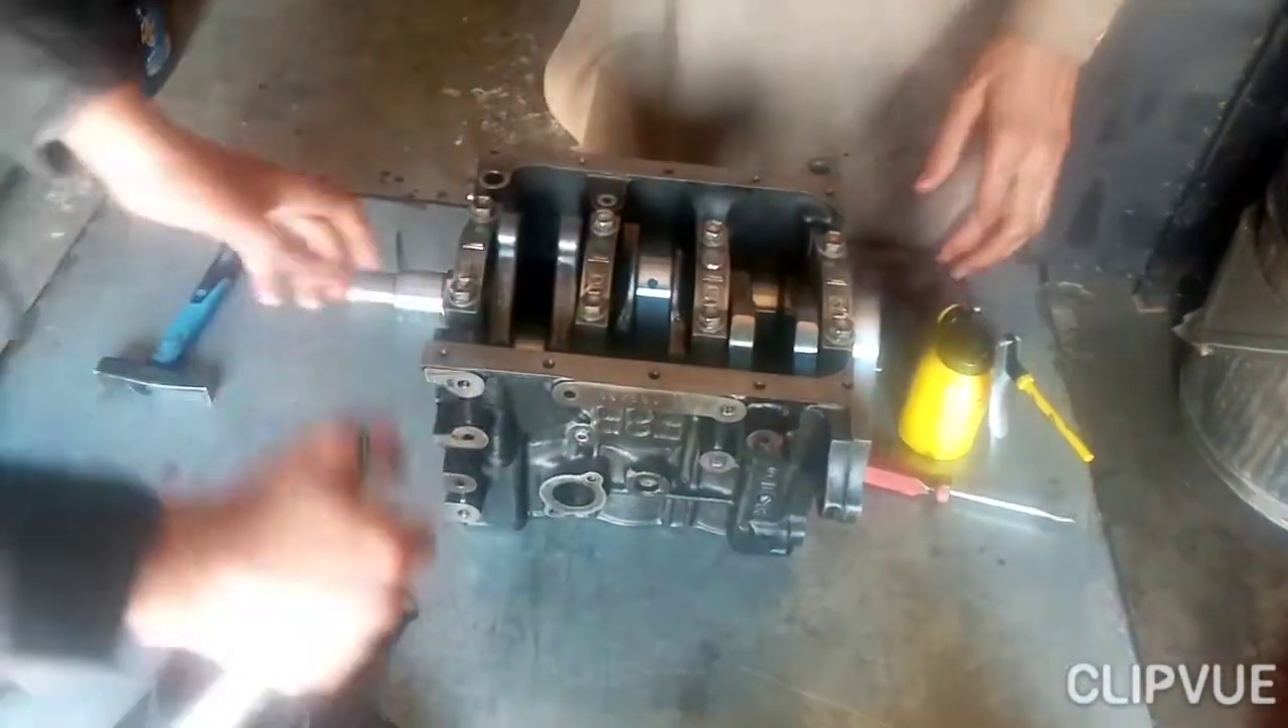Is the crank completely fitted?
Yes.